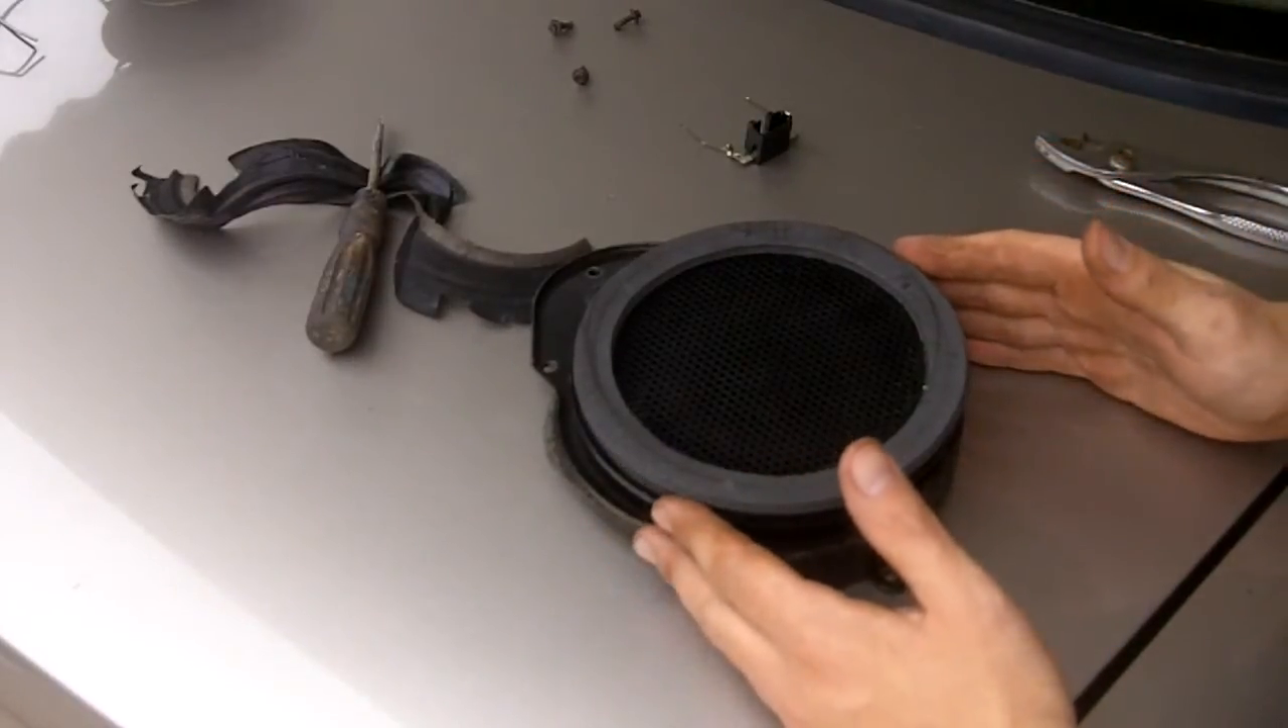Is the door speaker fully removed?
Yes.